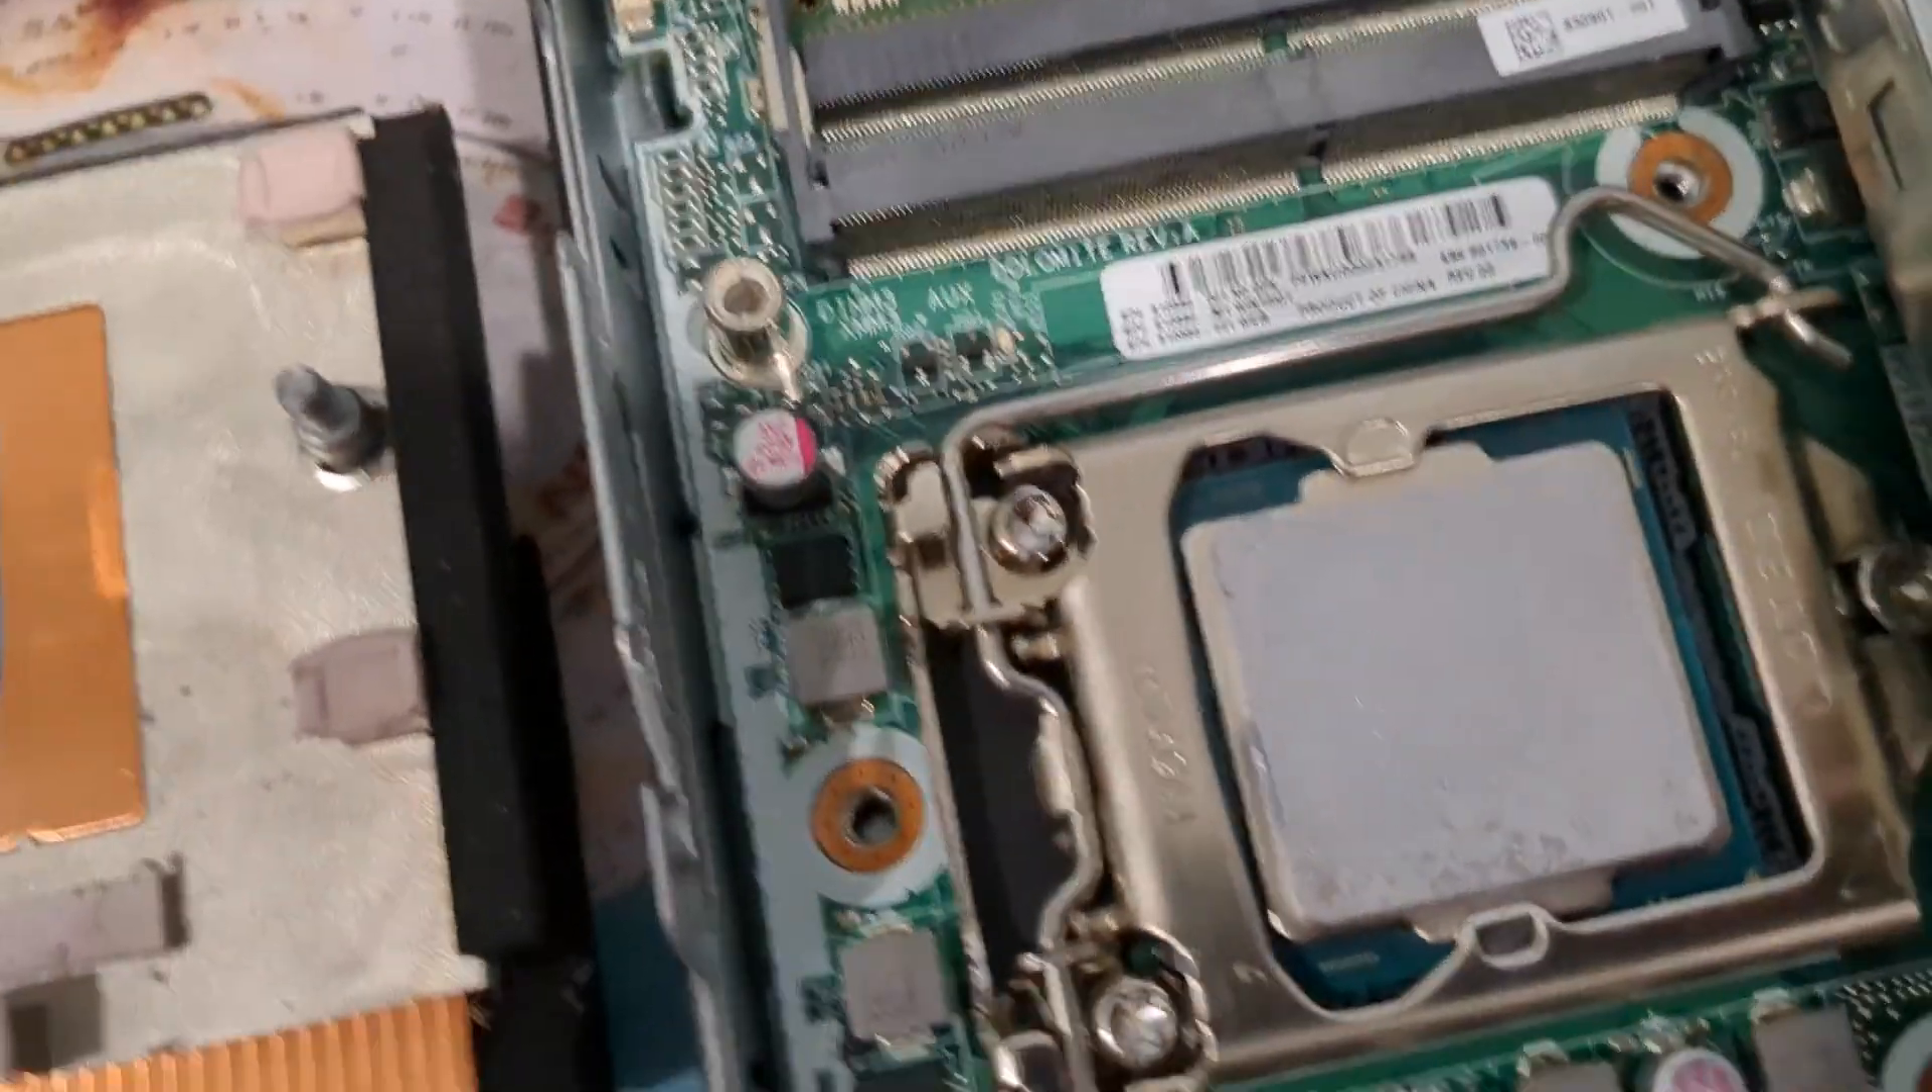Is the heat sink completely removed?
Yes.